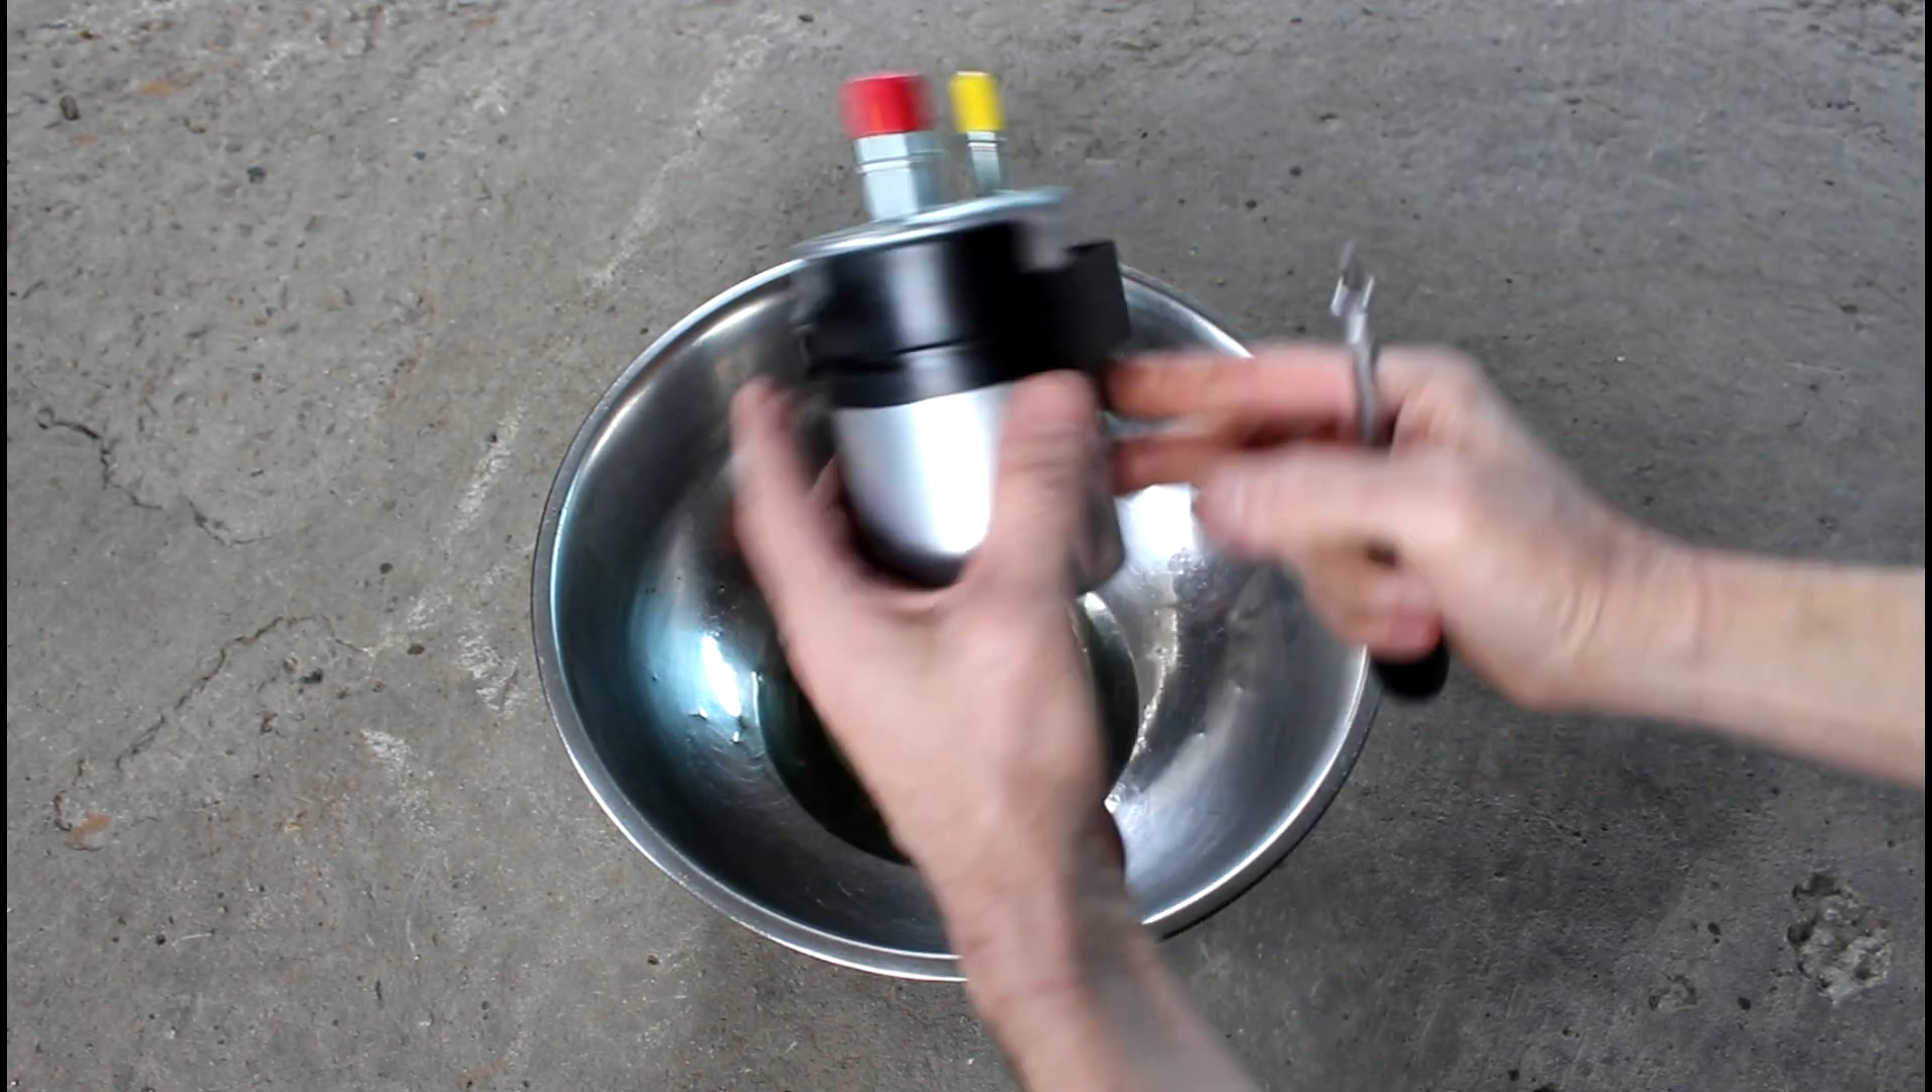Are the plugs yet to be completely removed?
Yes.